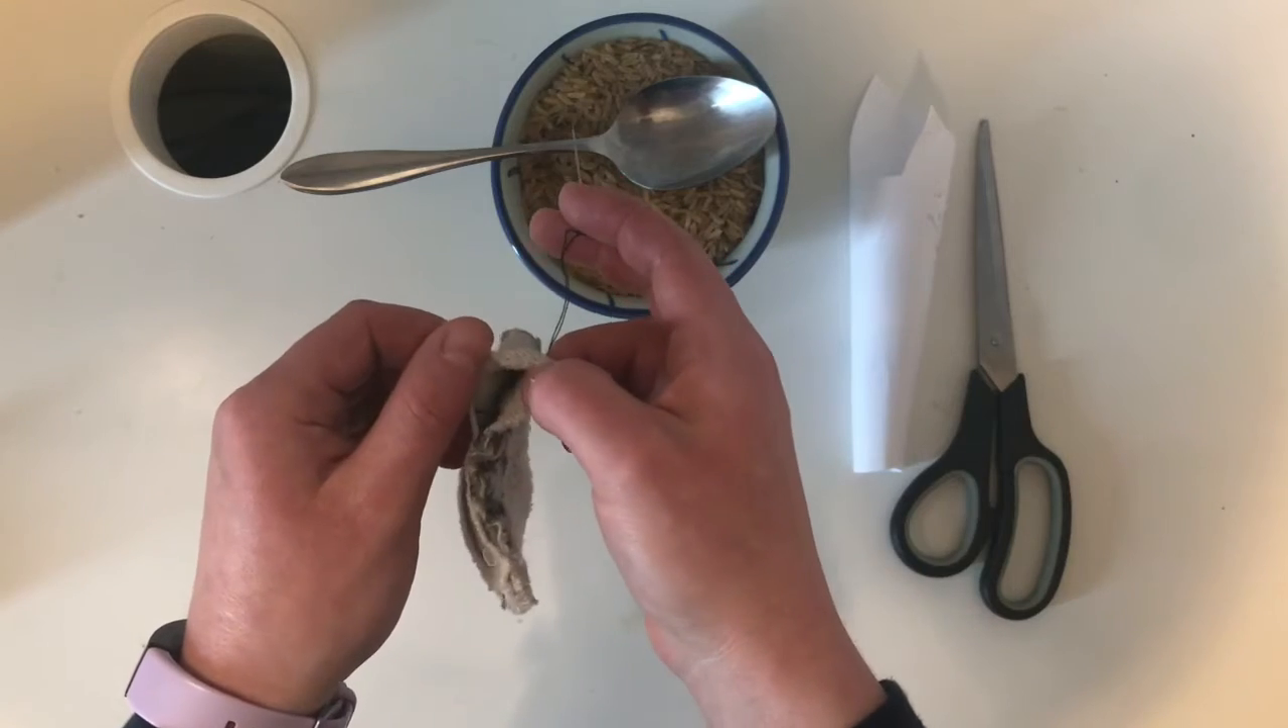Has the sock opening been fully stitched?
No.